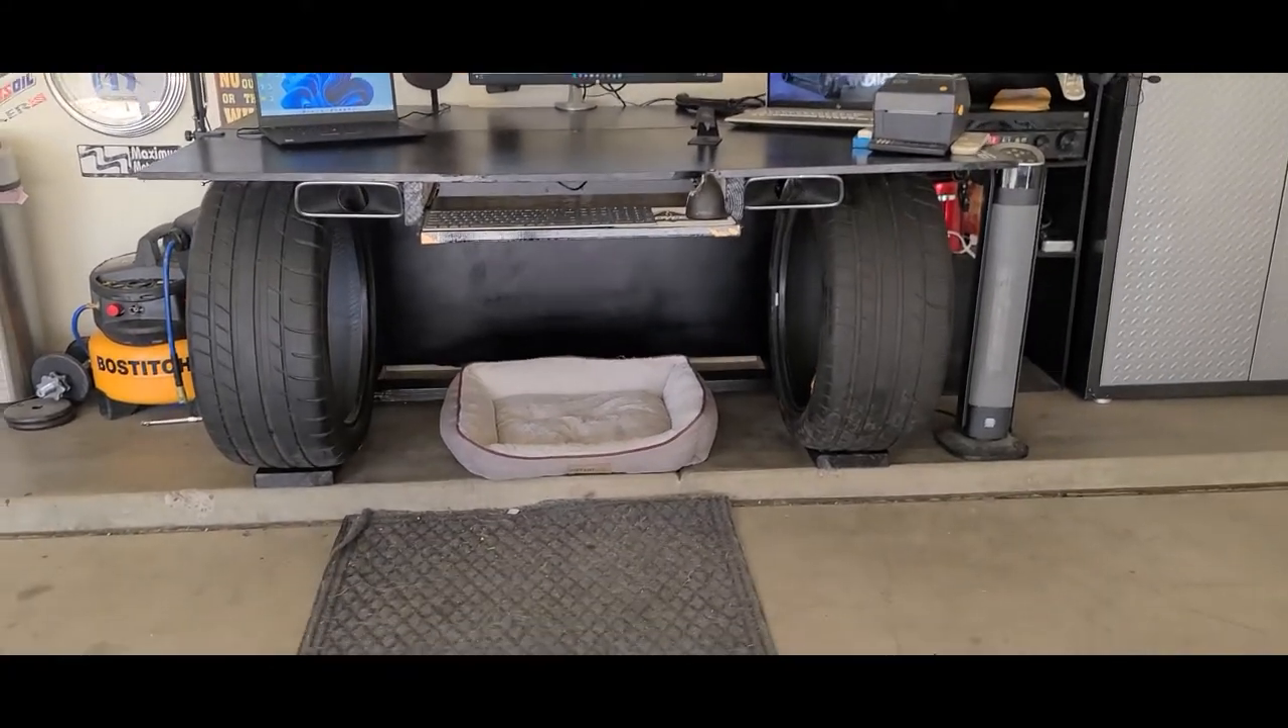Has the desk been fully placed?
Yes.